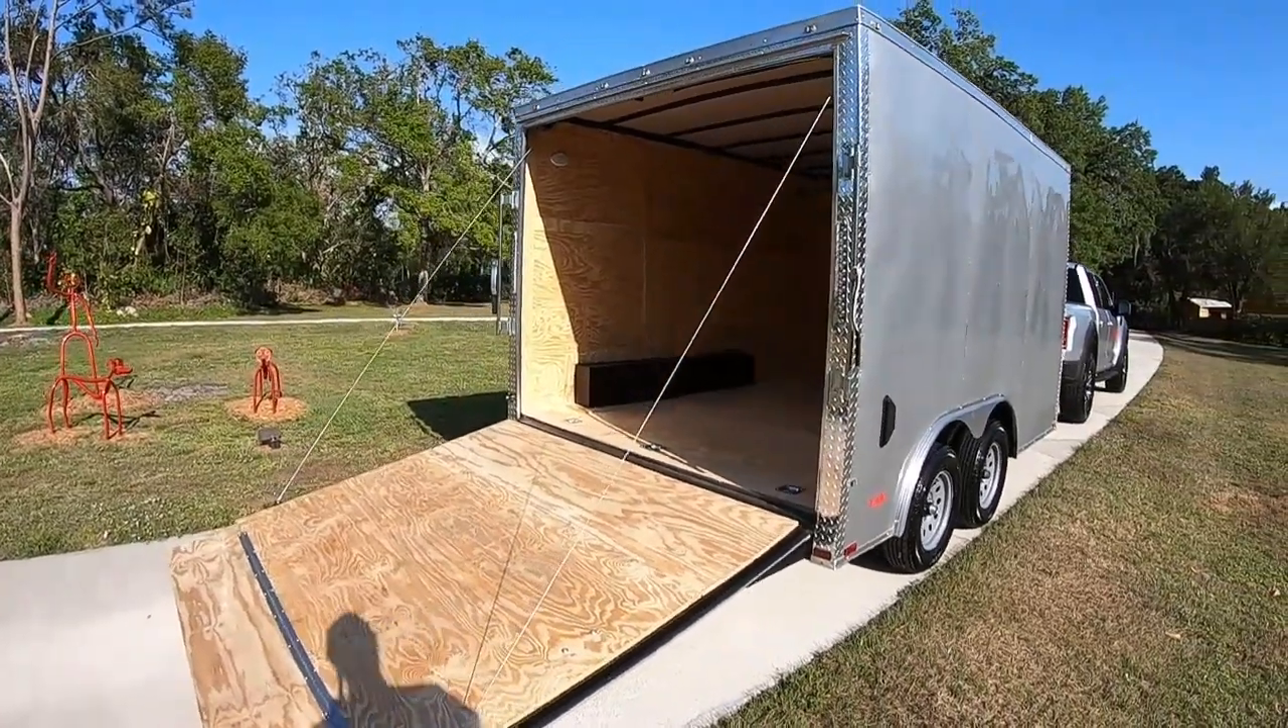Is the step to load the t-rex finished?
No.